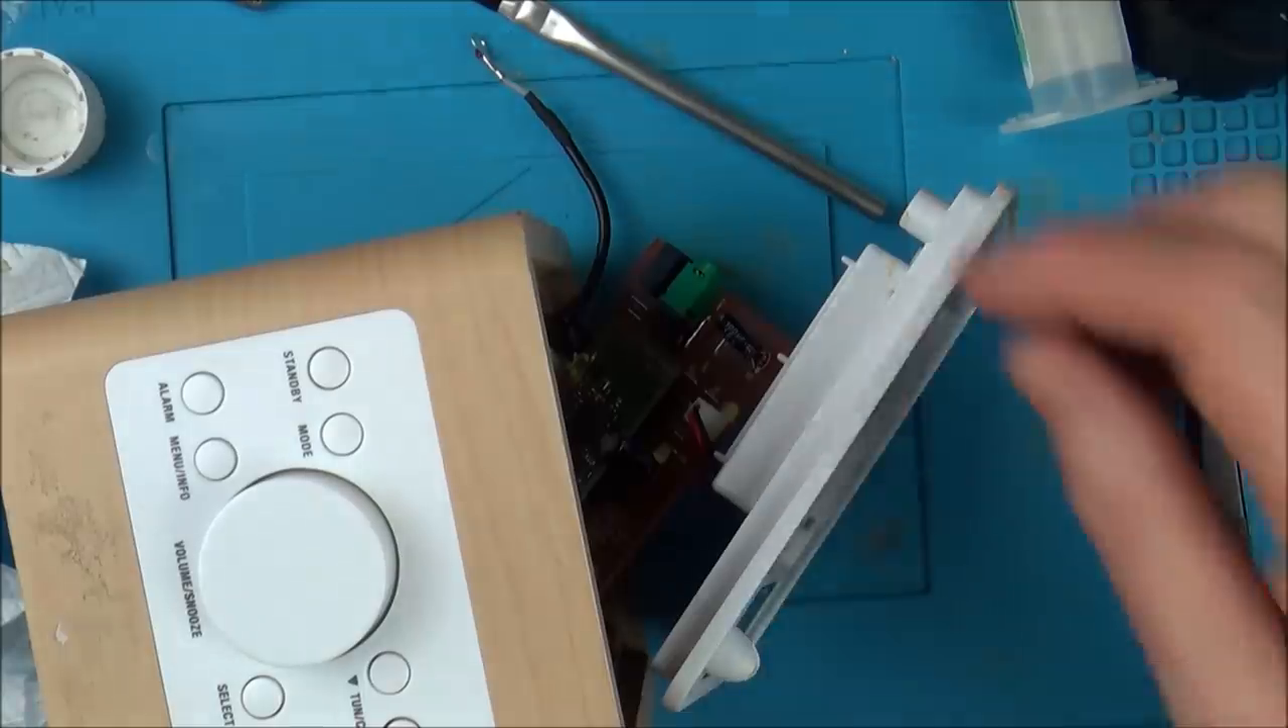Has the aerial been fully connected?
No.